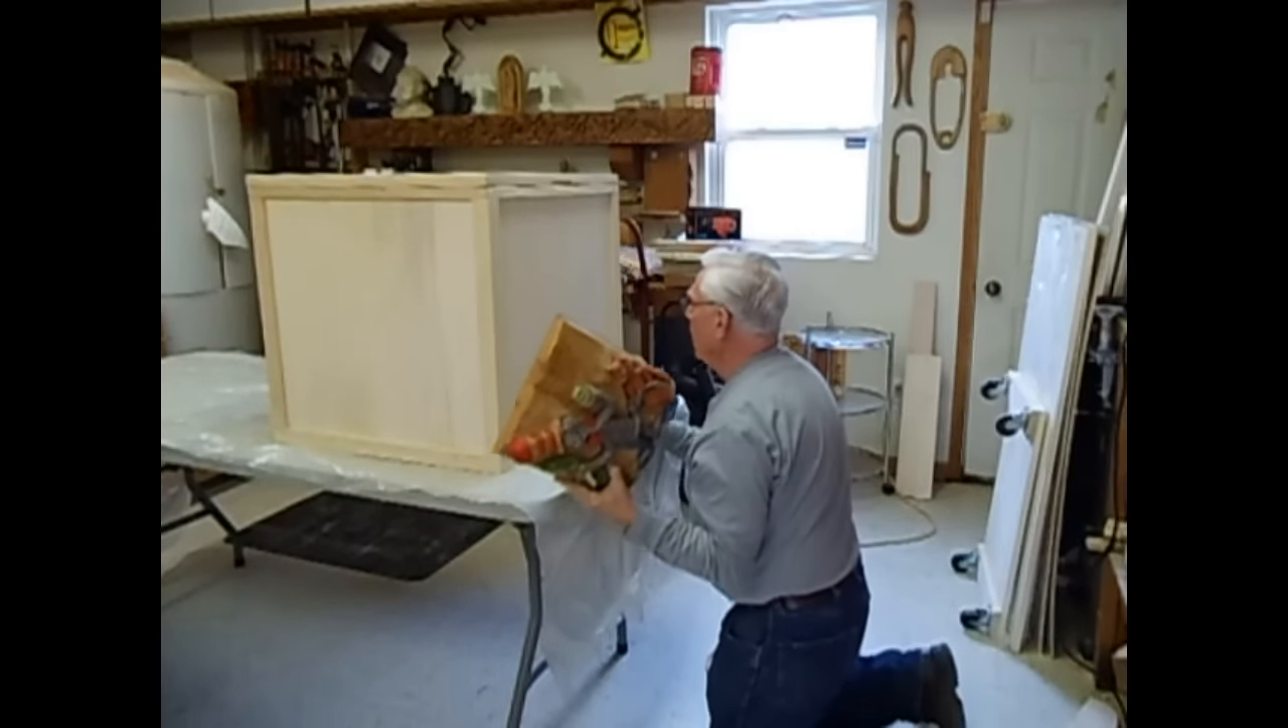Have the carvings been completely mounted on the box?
No.